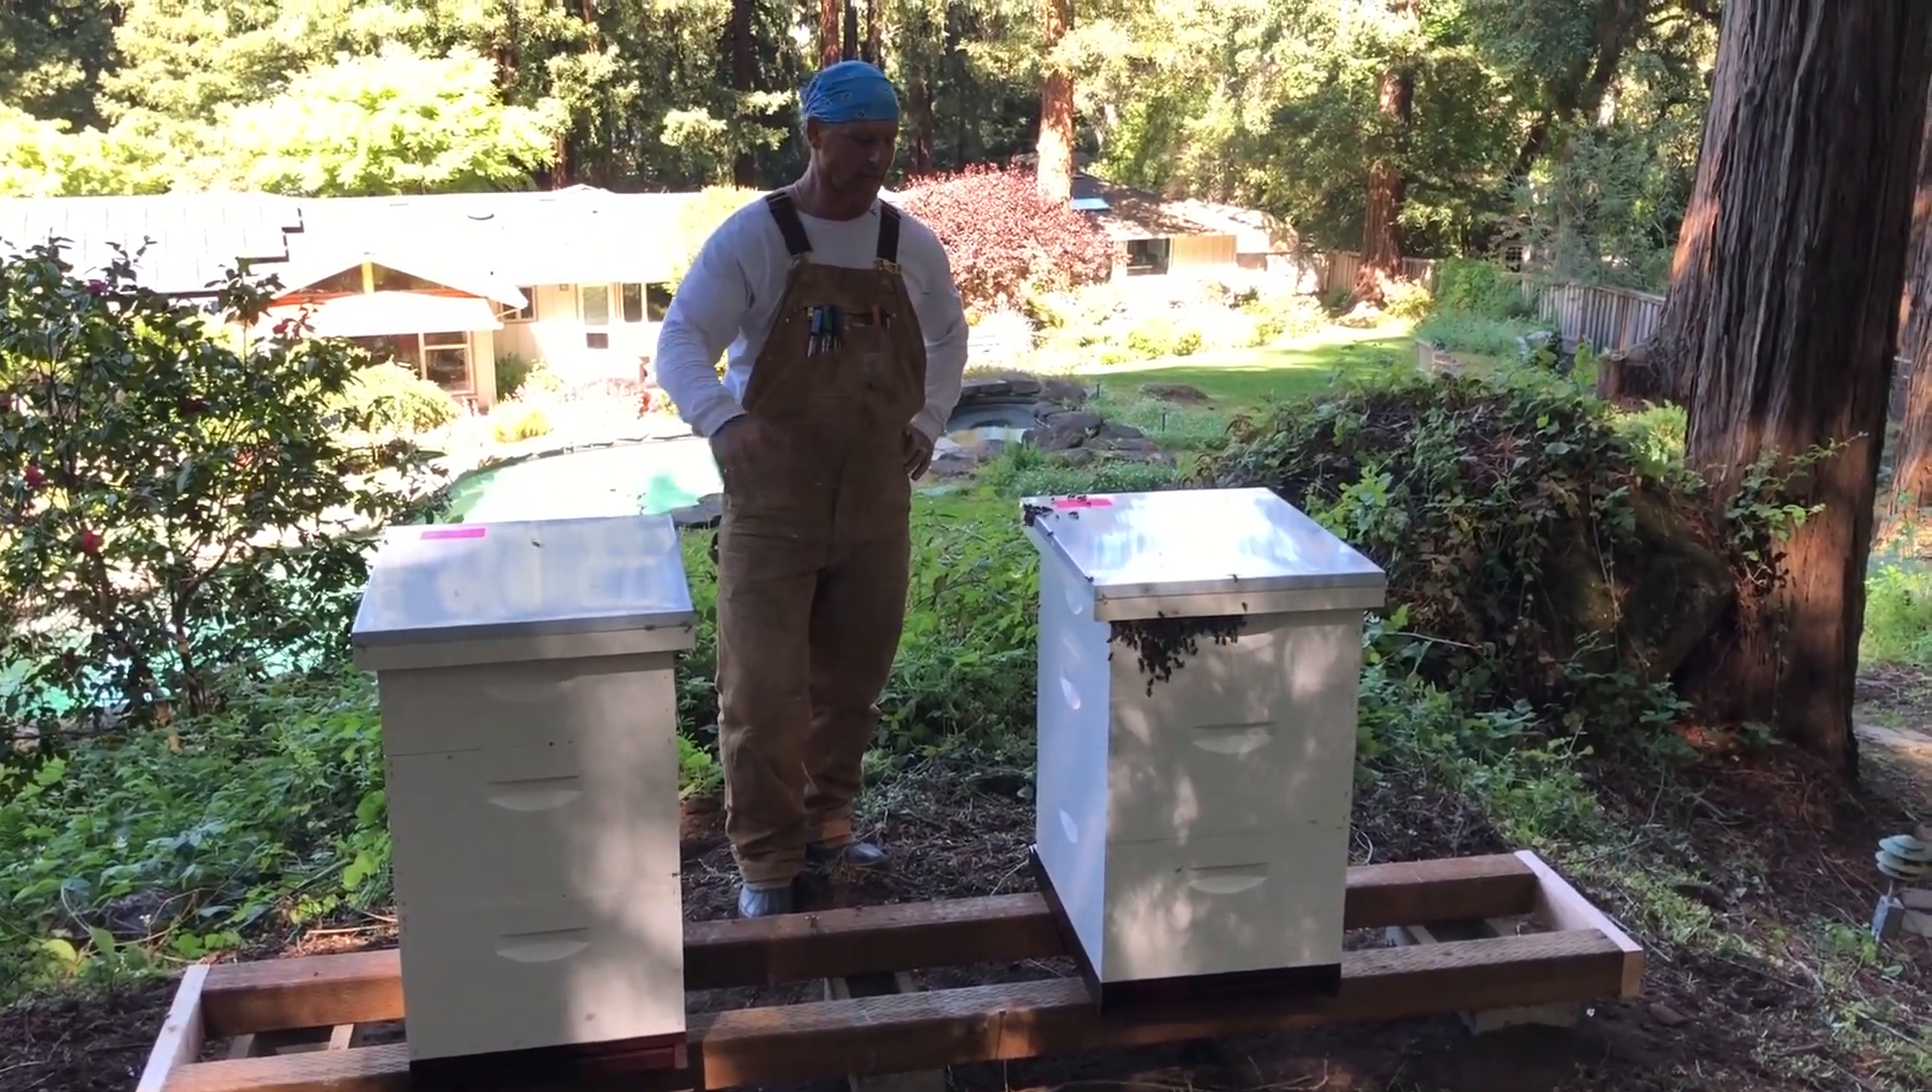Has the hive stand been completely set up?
Yes.